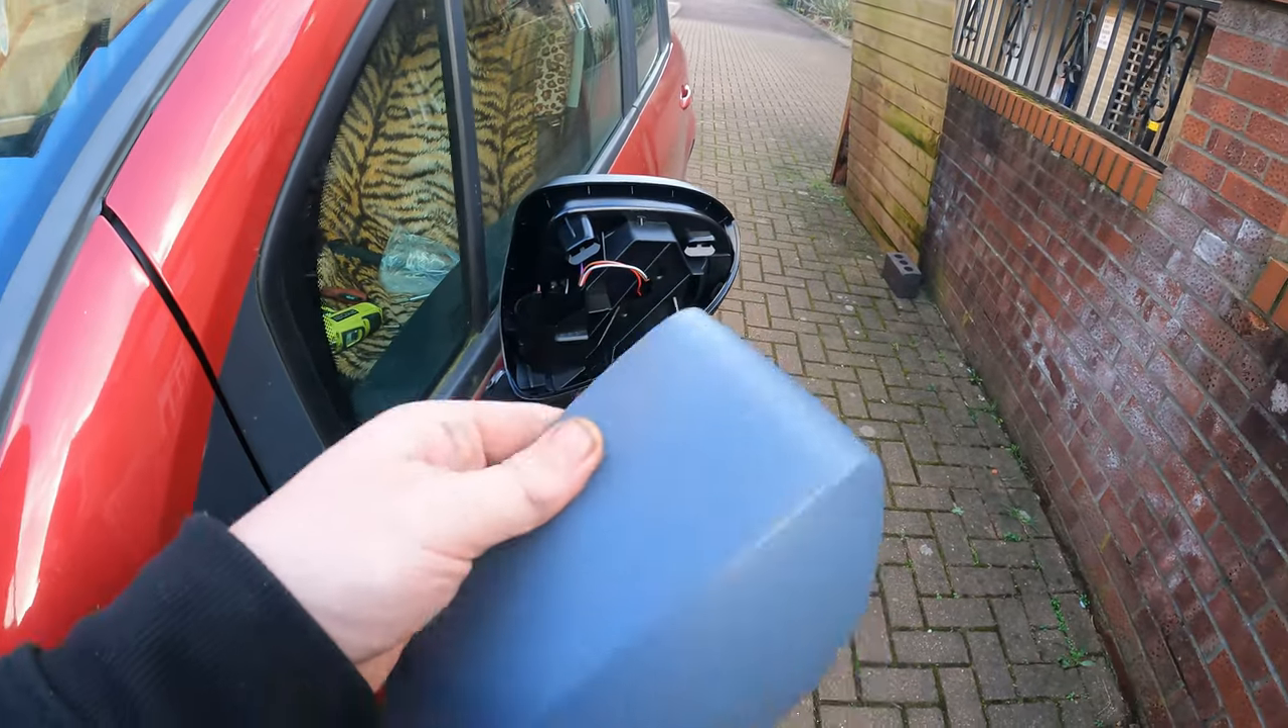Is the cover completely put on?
No.